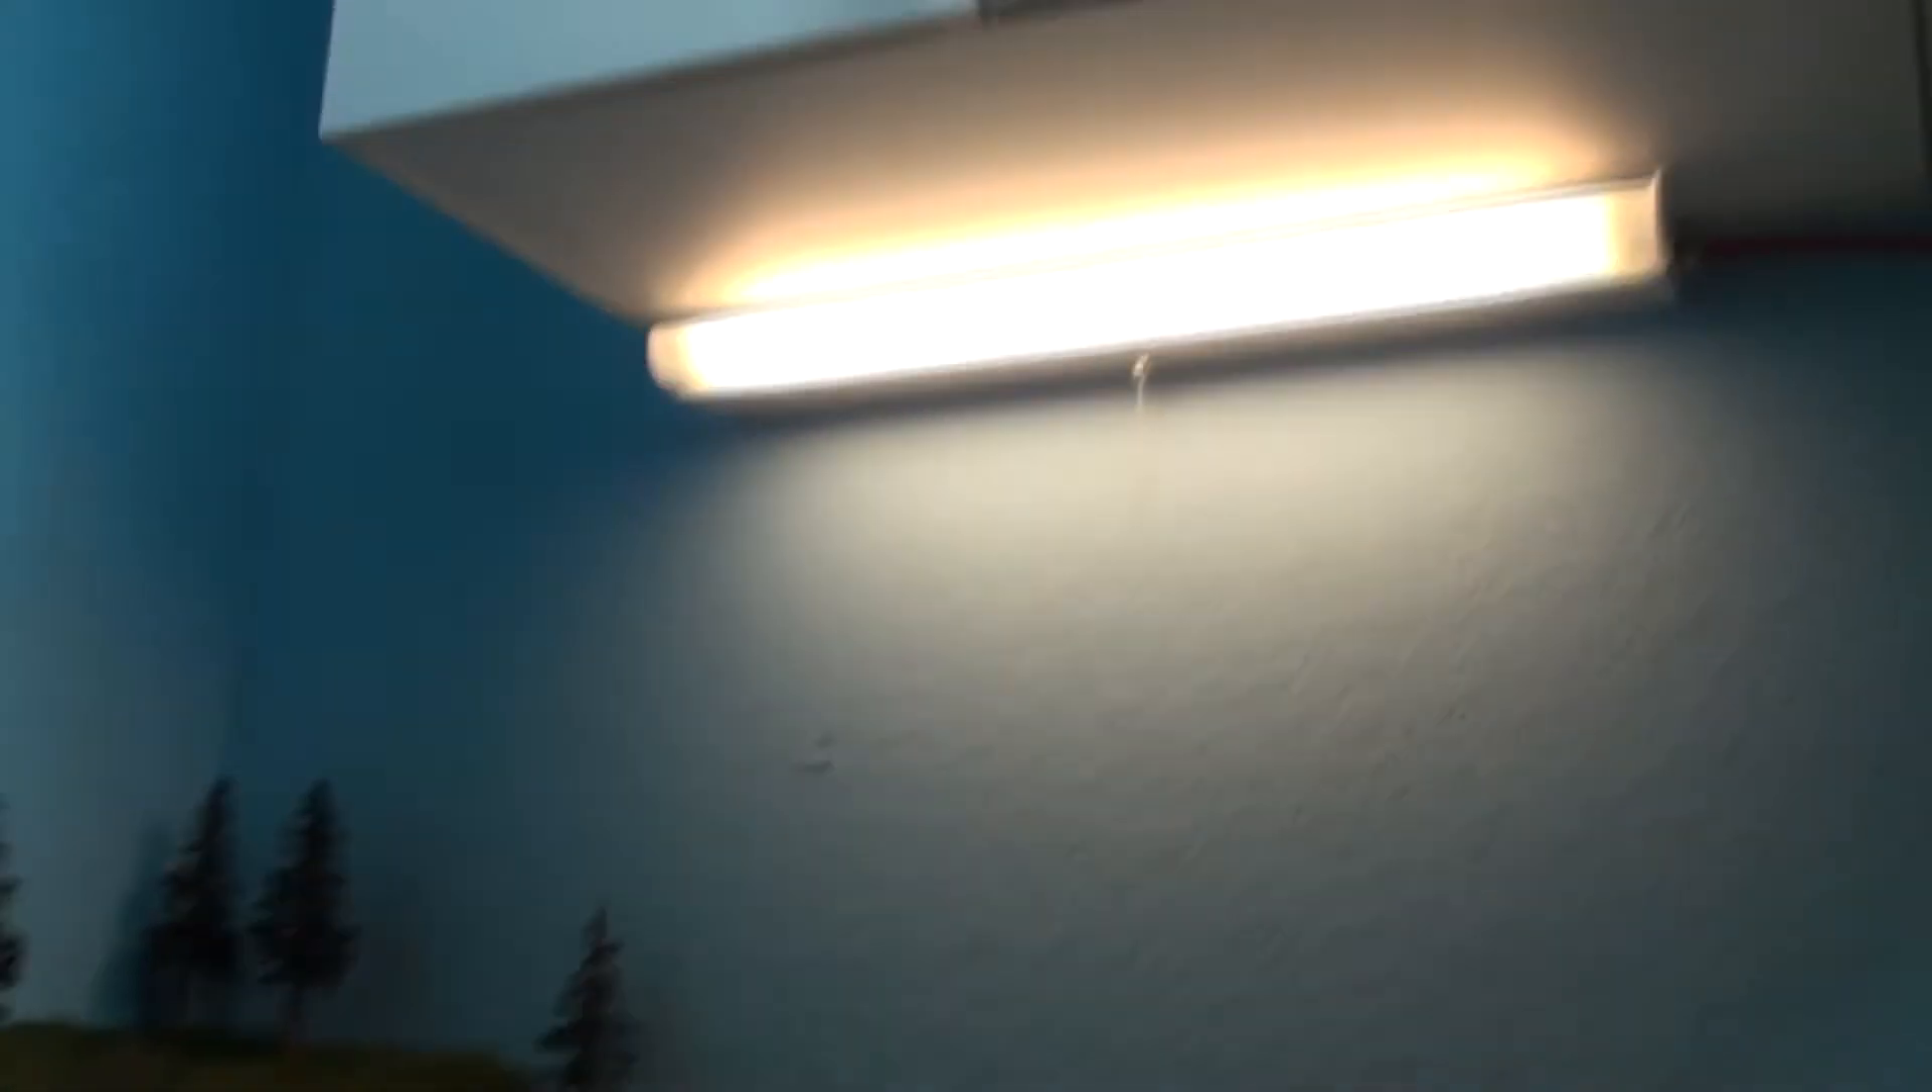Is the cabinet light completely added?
Yes.